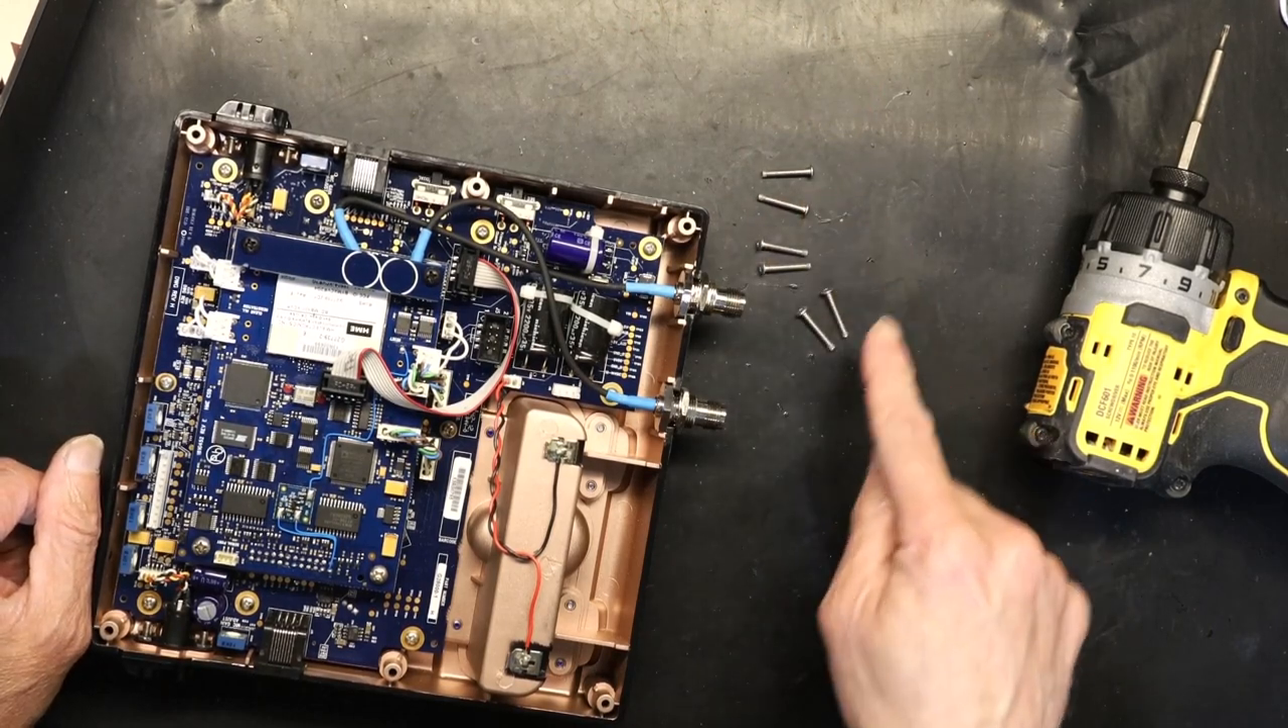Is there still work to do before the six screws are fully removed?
No.